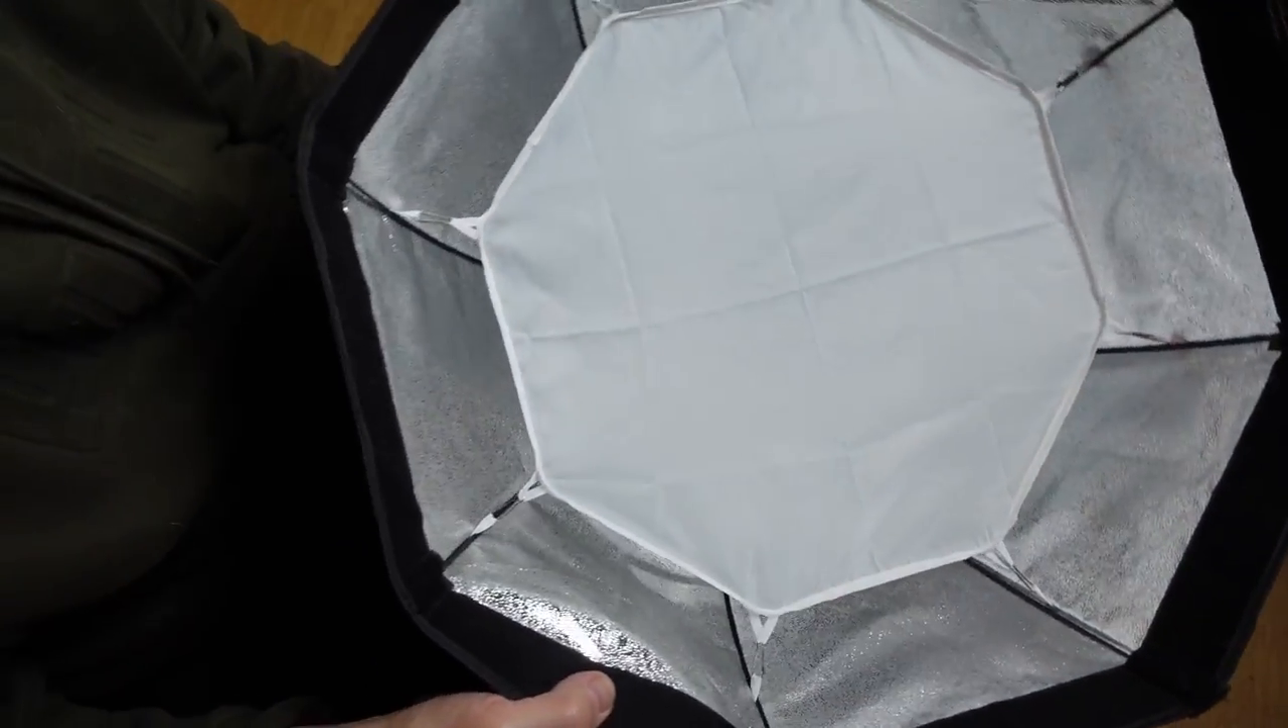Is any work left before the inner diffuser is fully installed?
No.